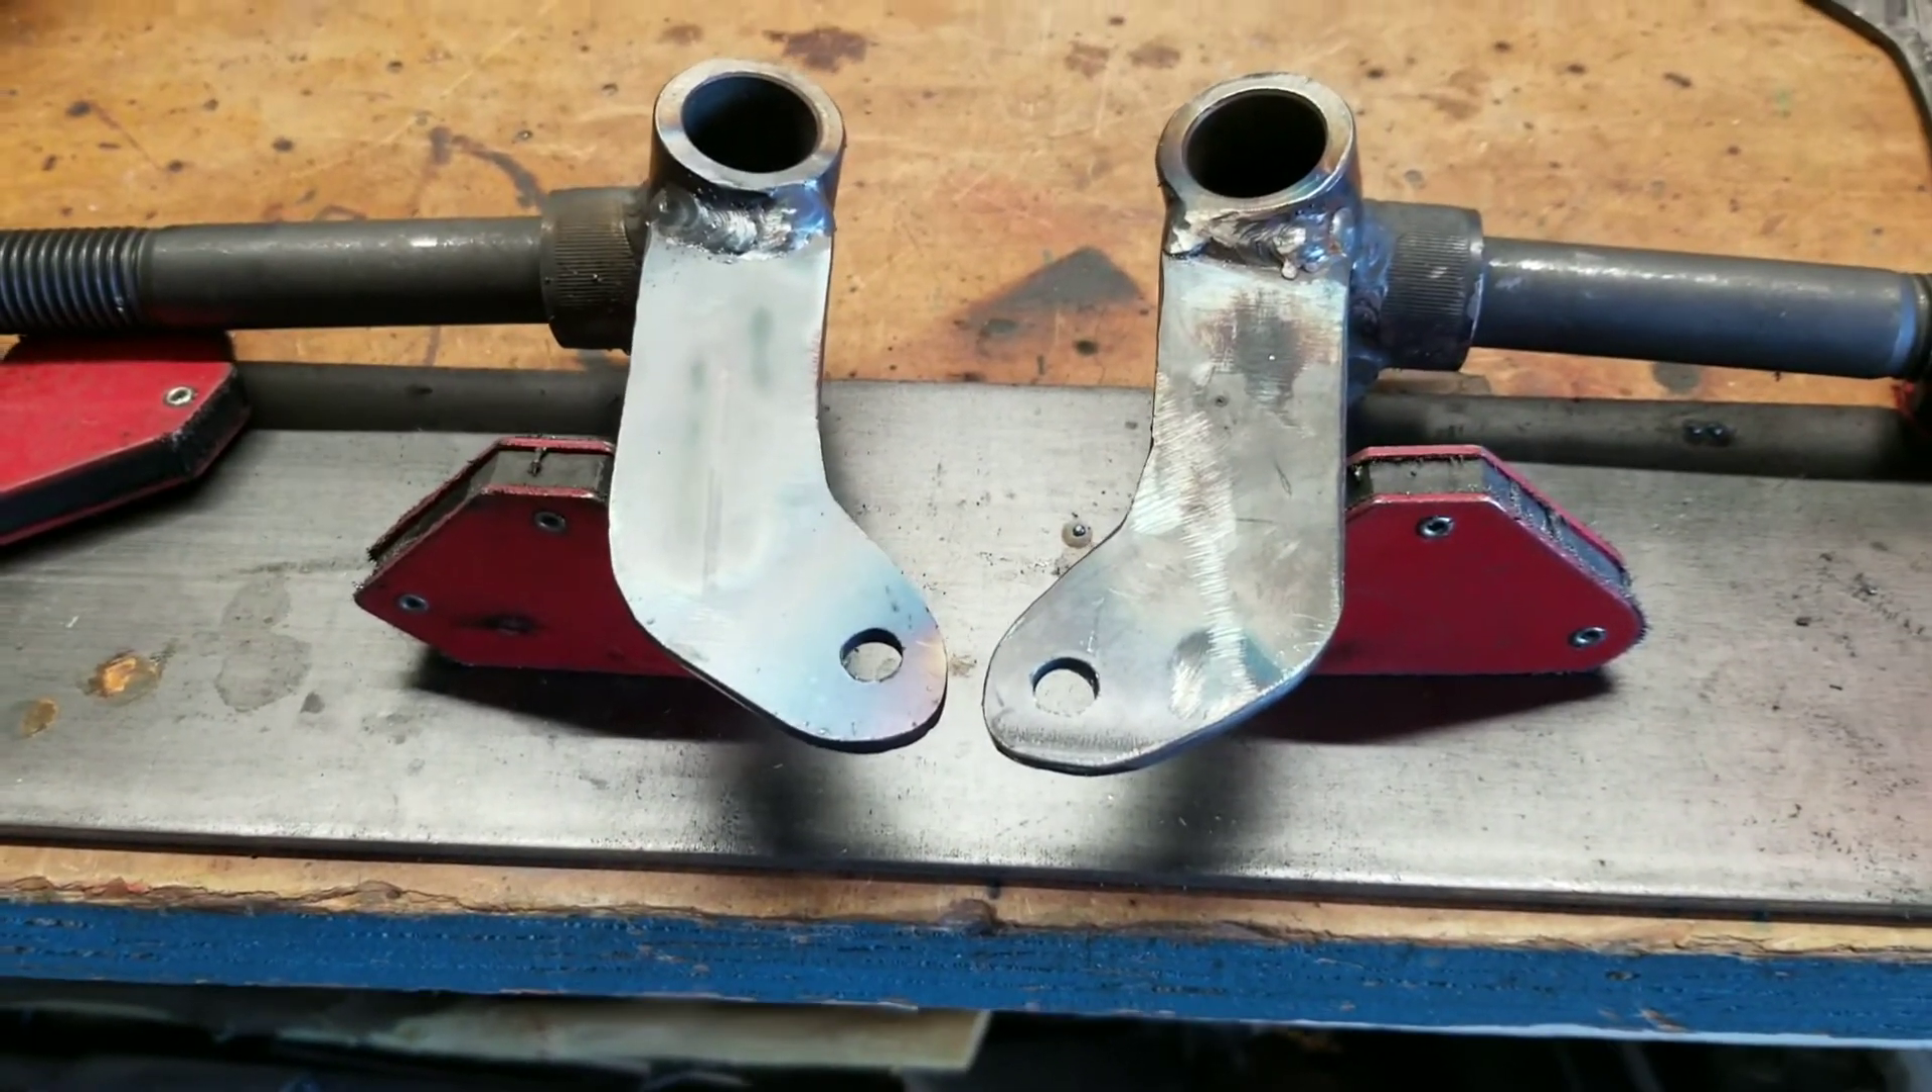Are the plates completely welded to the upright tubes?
Yes.